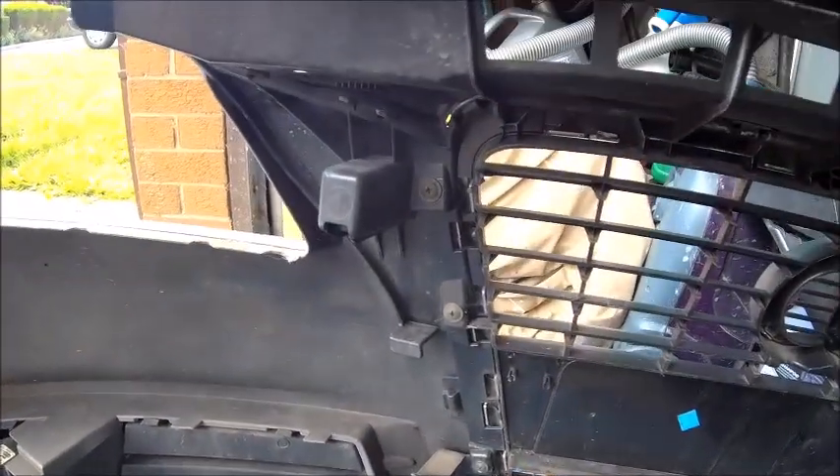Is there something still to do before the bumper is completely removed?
No.